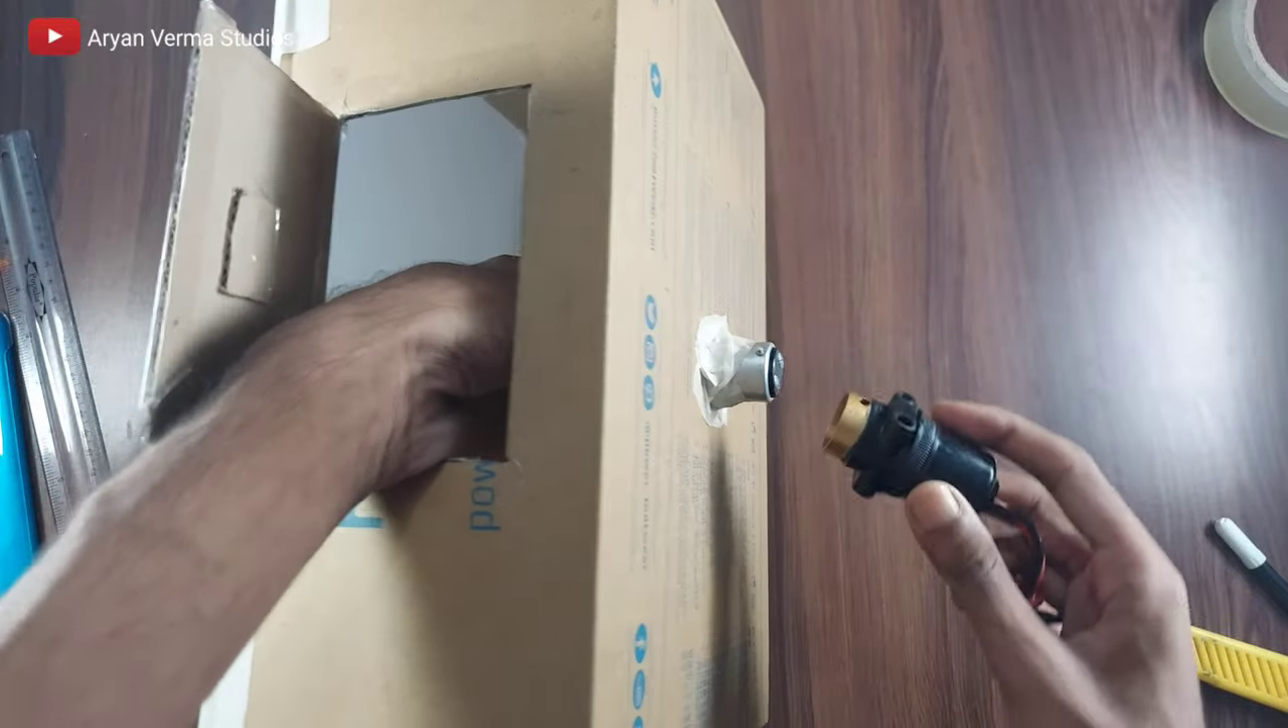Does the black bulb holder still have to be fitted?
Yes.